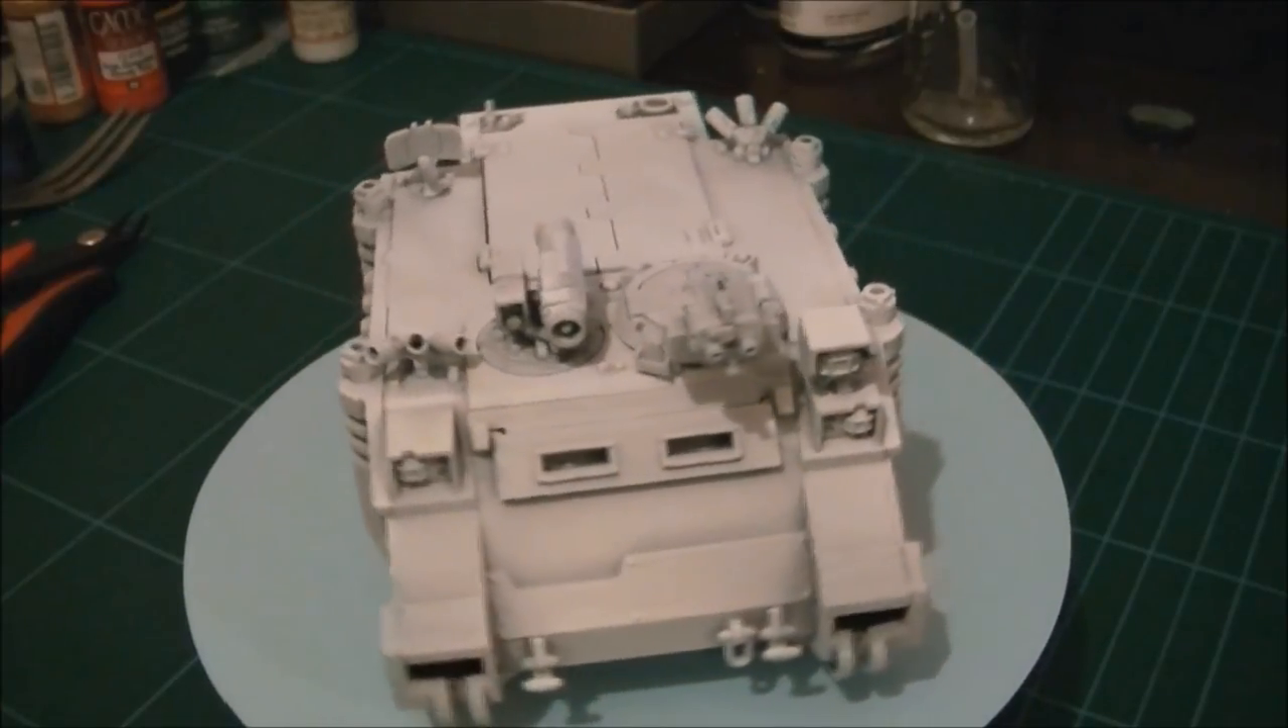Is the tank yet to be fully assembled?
No.